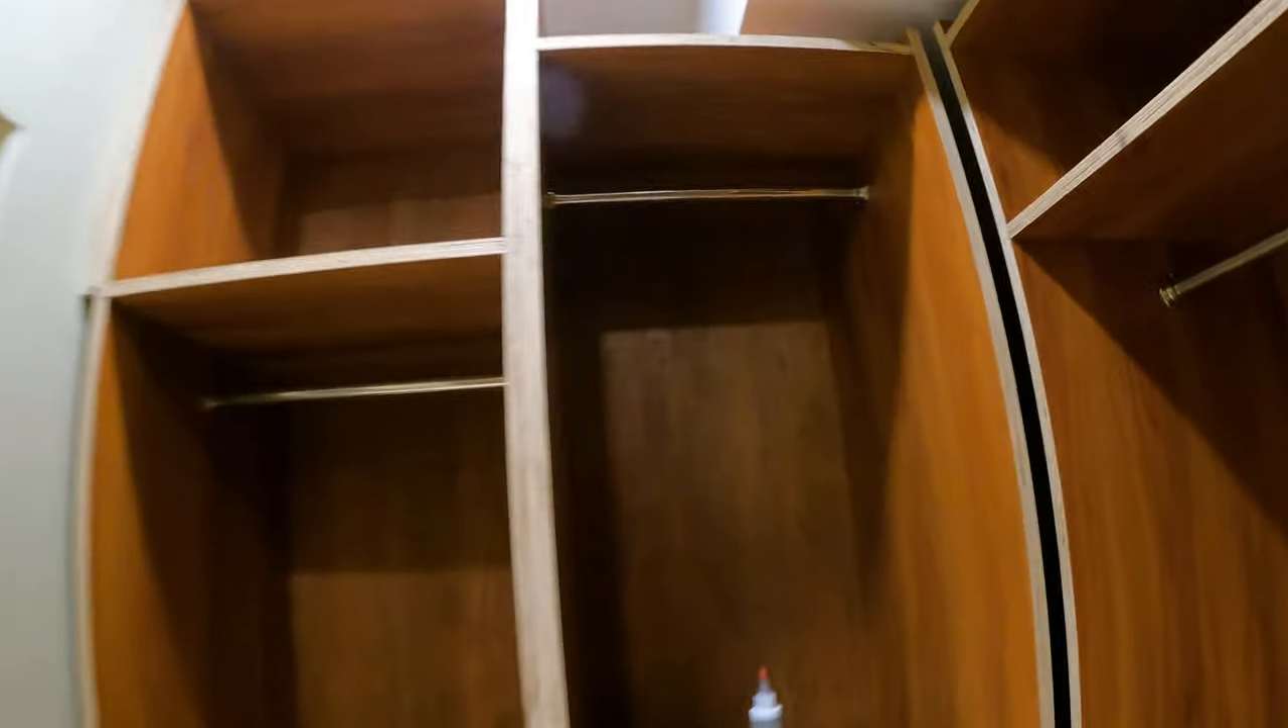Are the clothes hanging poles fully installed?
Yes.